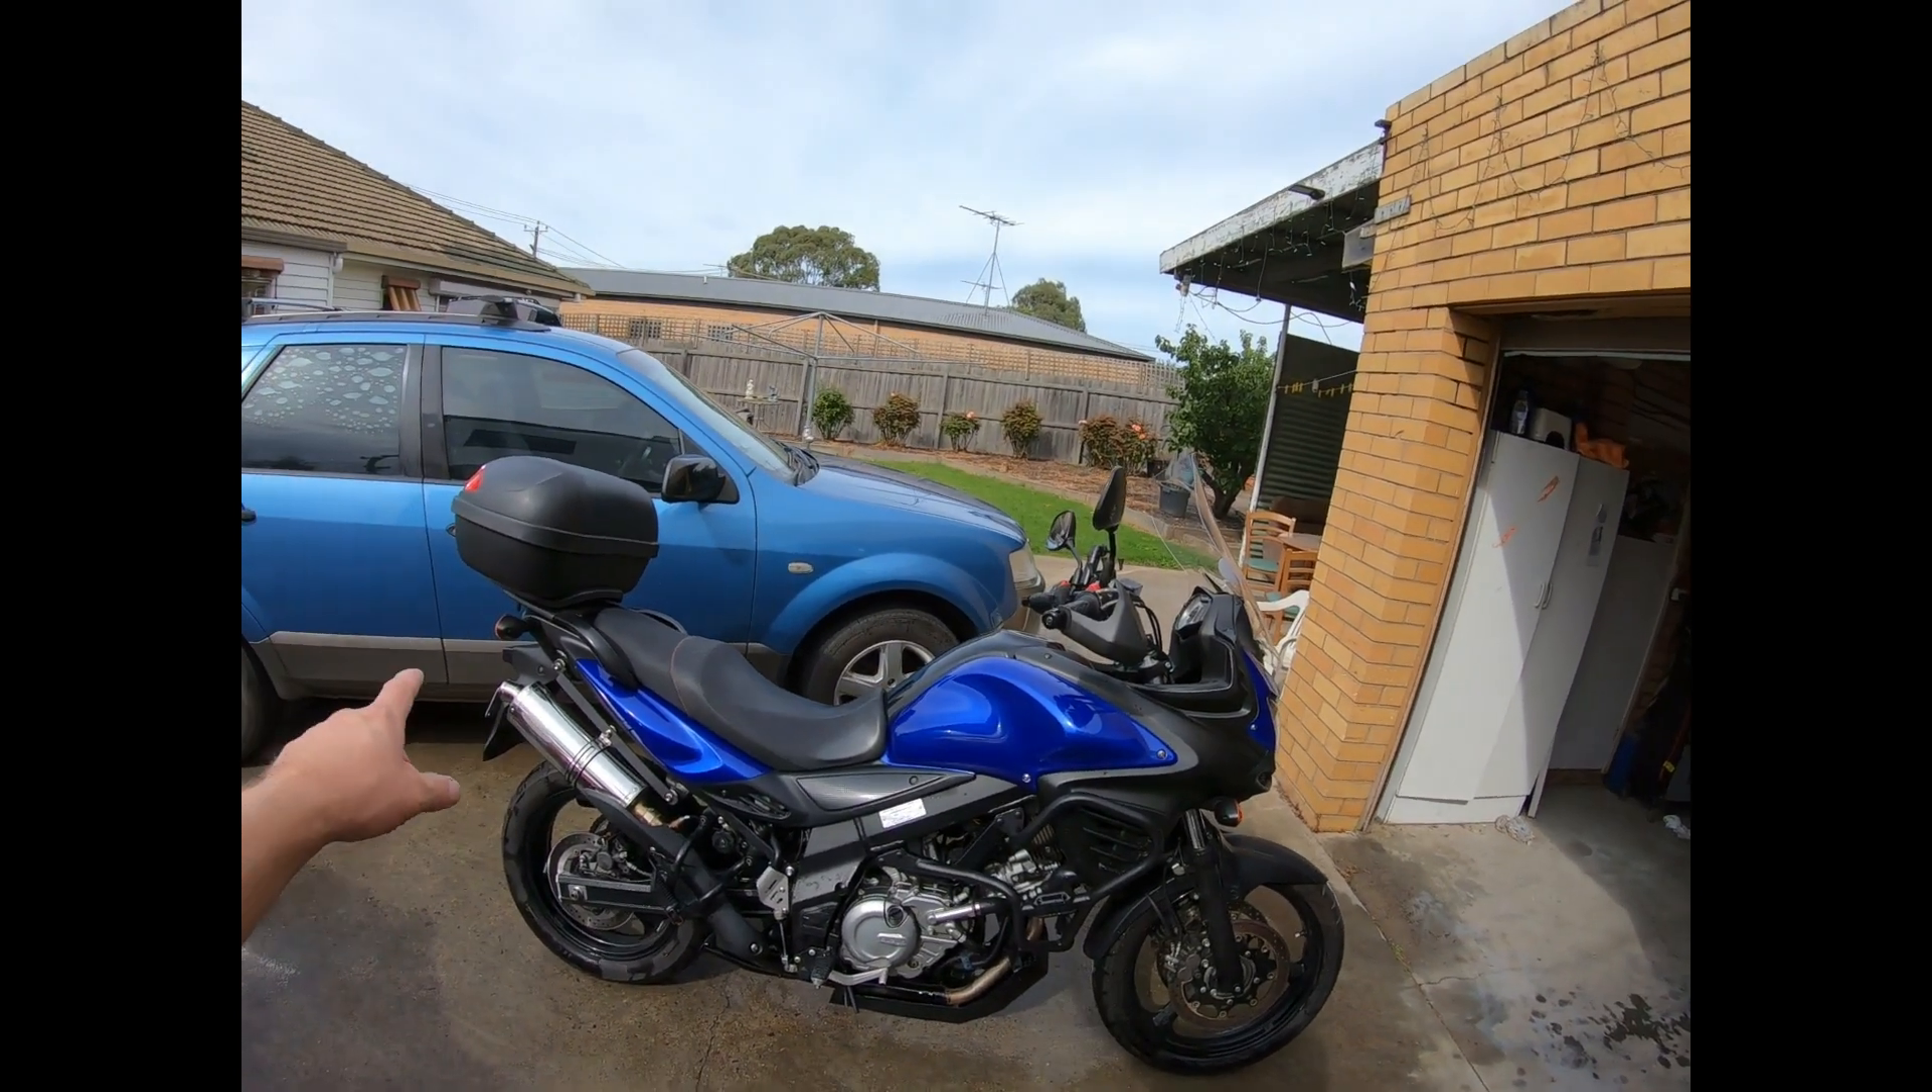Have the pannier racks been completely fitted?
No.